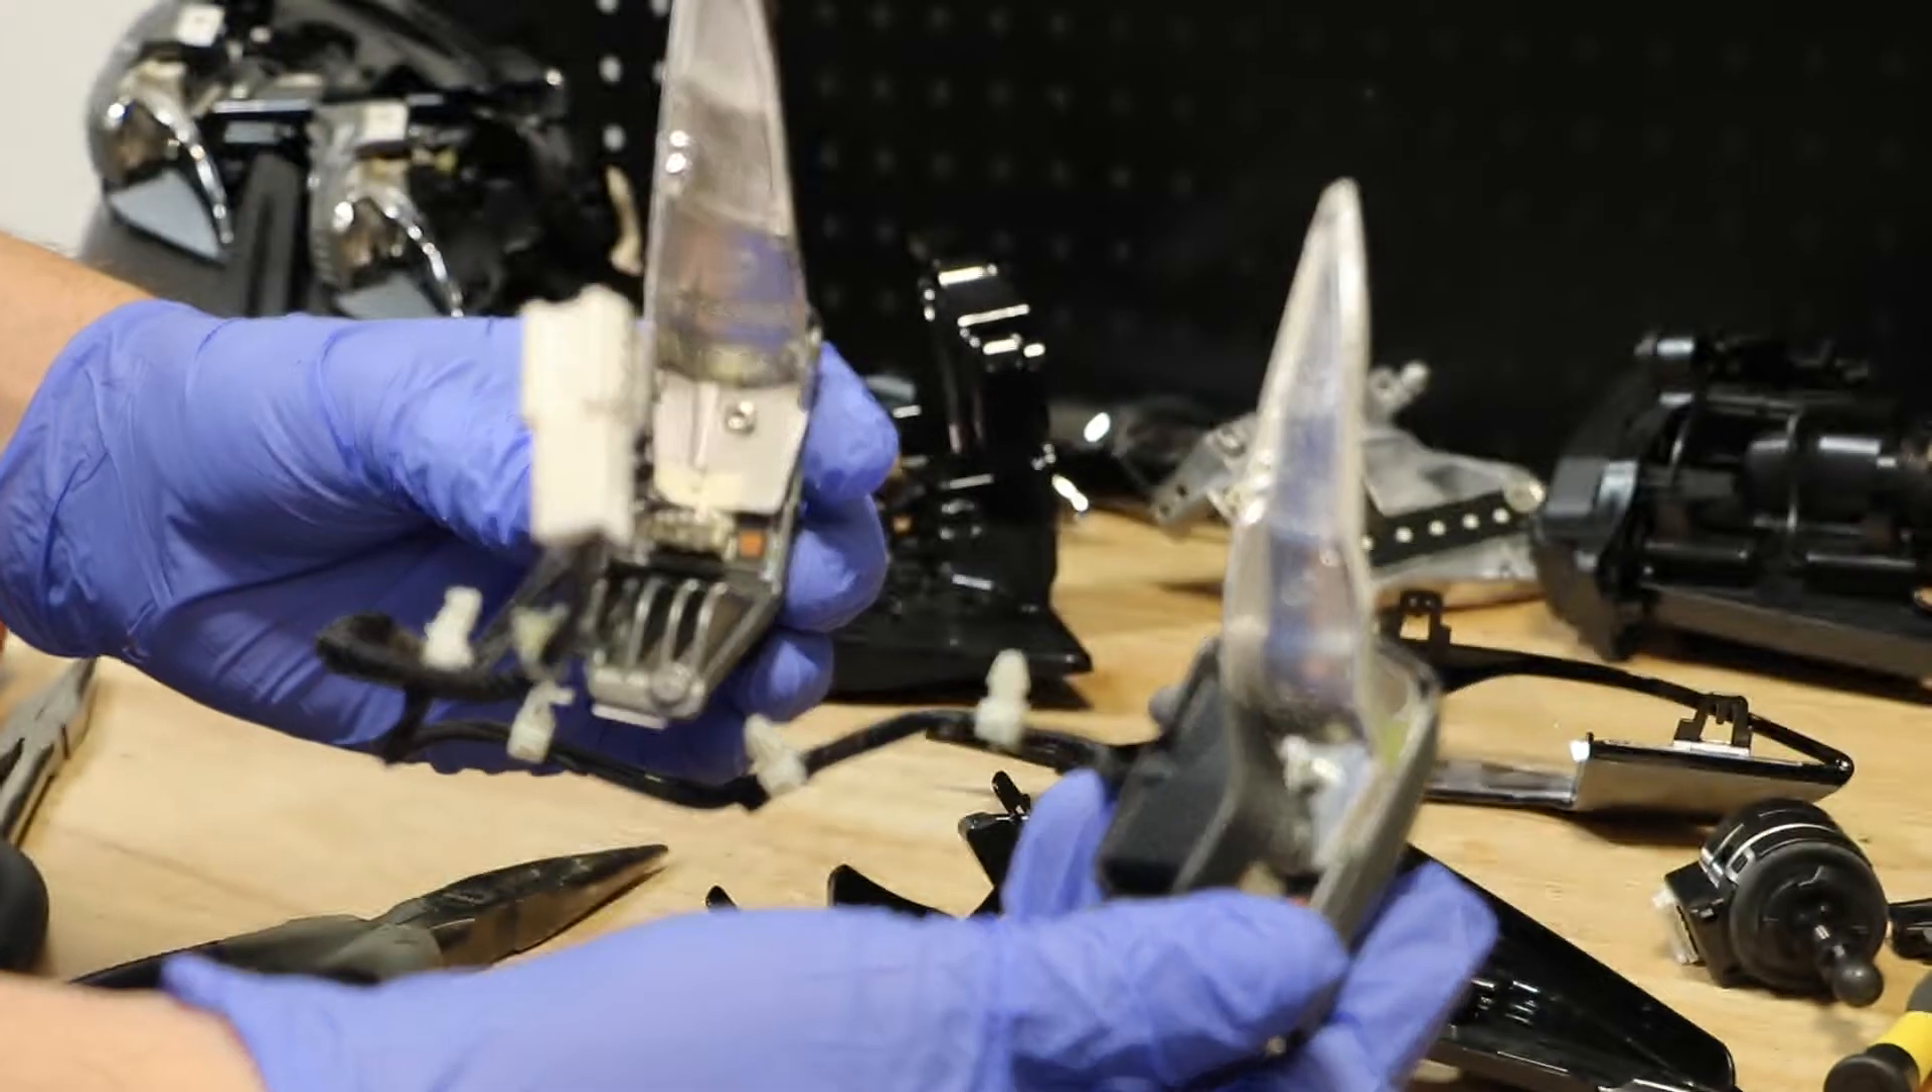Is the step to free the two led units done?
Yes.